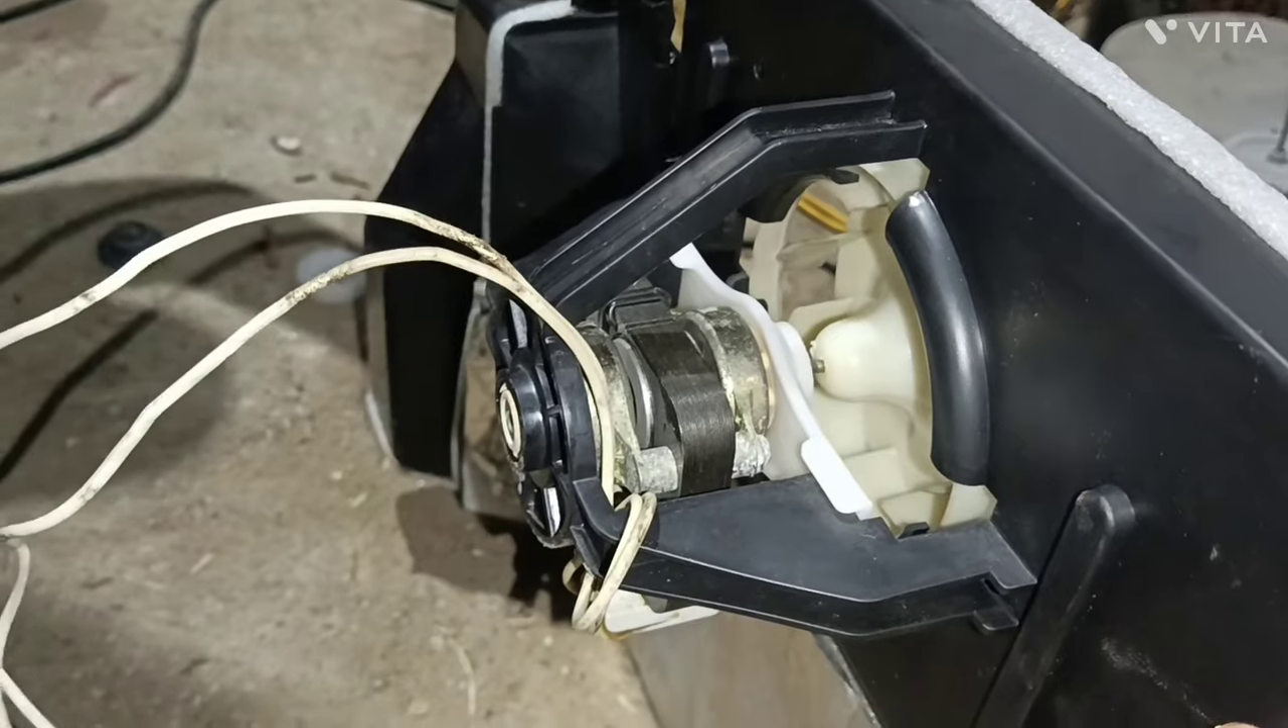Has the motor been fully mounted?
Yes.